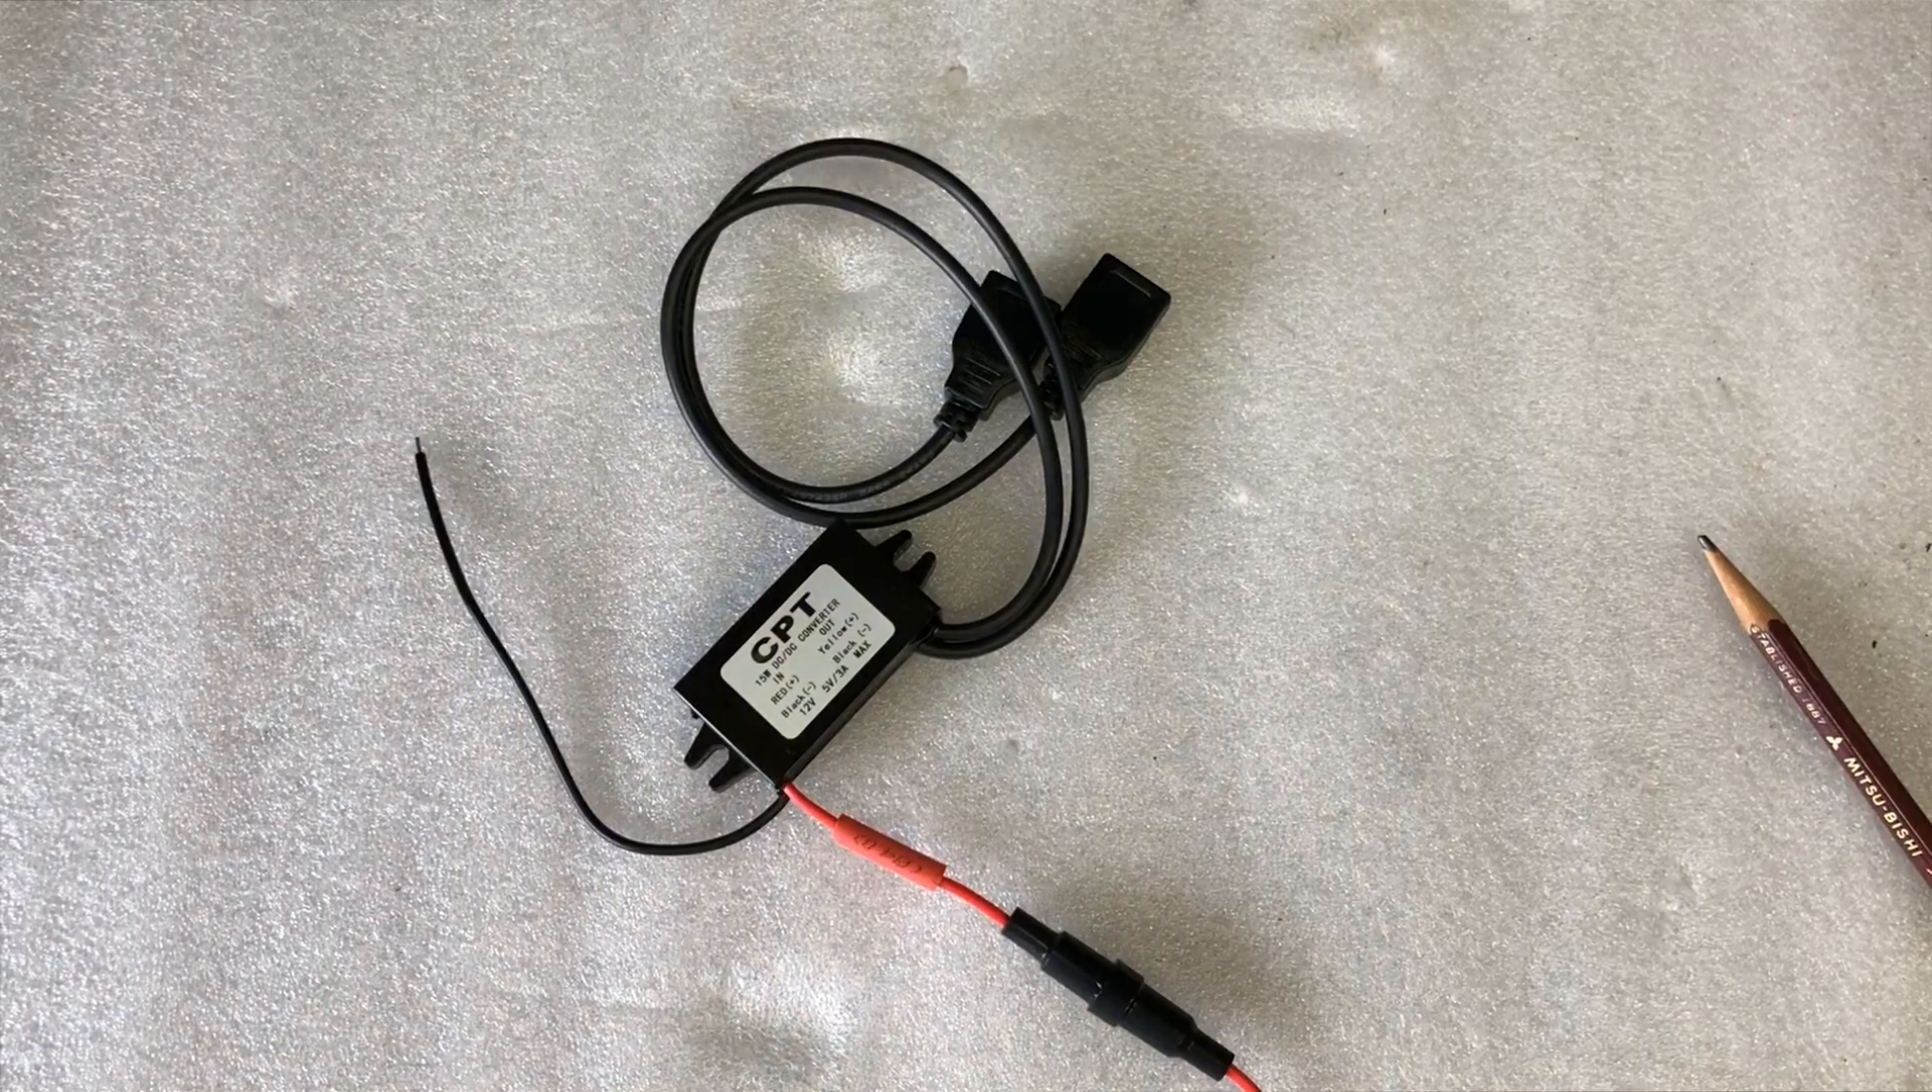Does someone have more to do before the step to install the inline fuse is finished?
No.